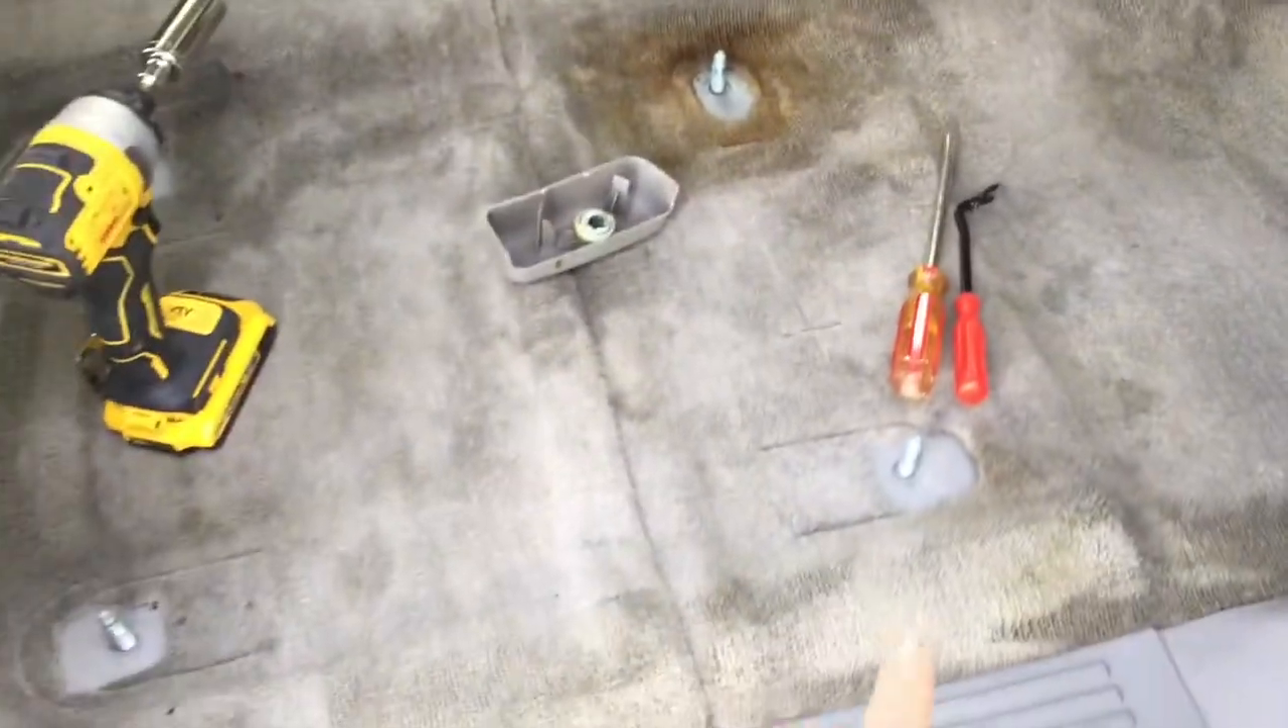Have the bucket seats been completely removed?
Yes.